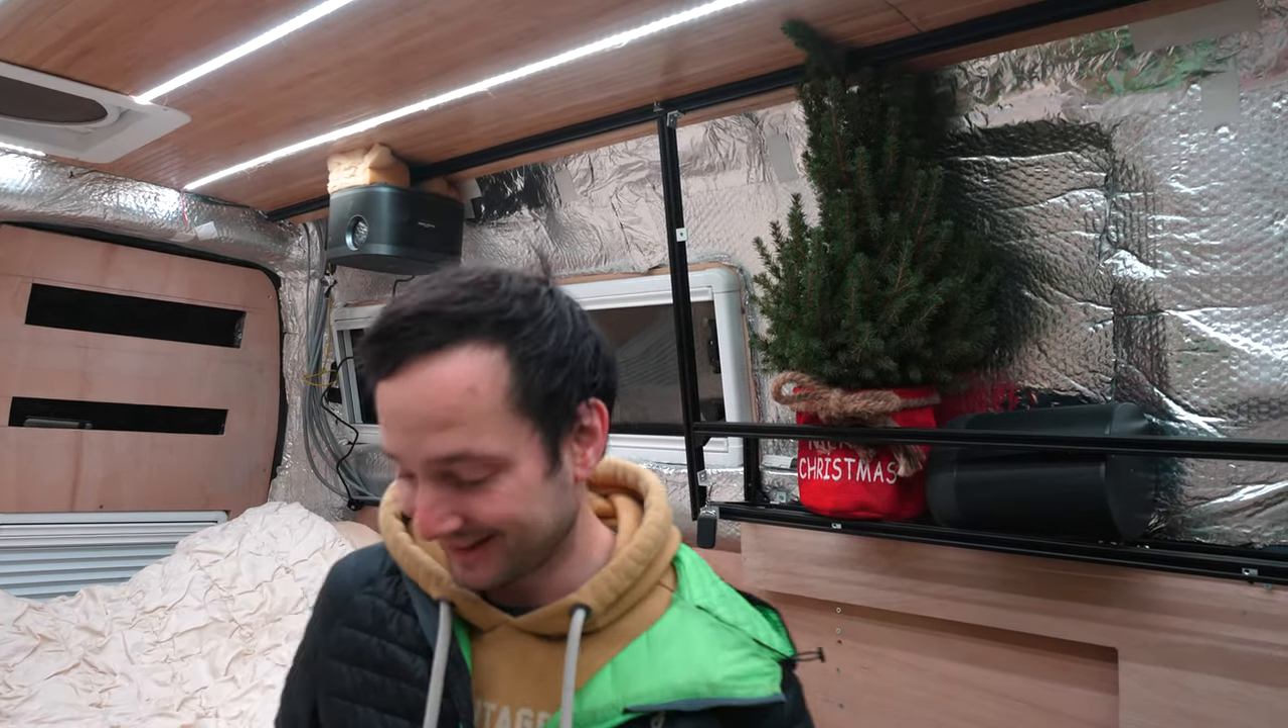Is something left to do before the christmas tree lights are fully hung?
Yes.